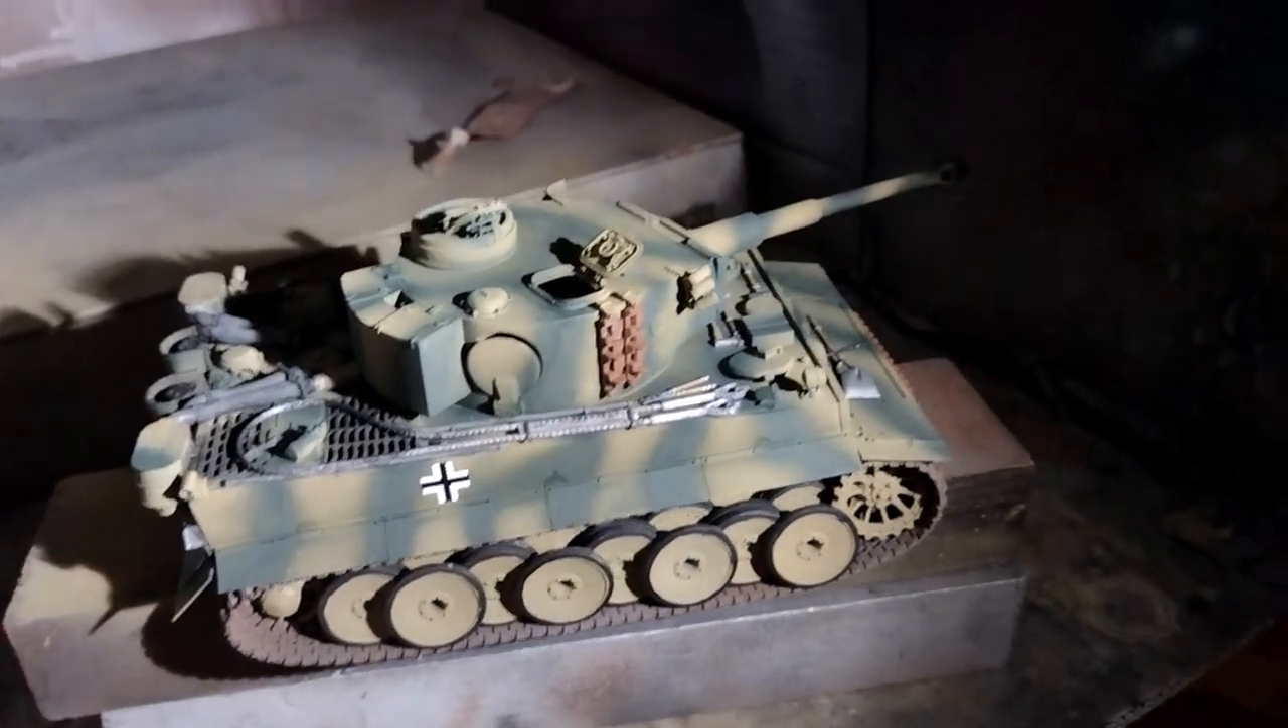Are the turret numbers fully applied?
No.